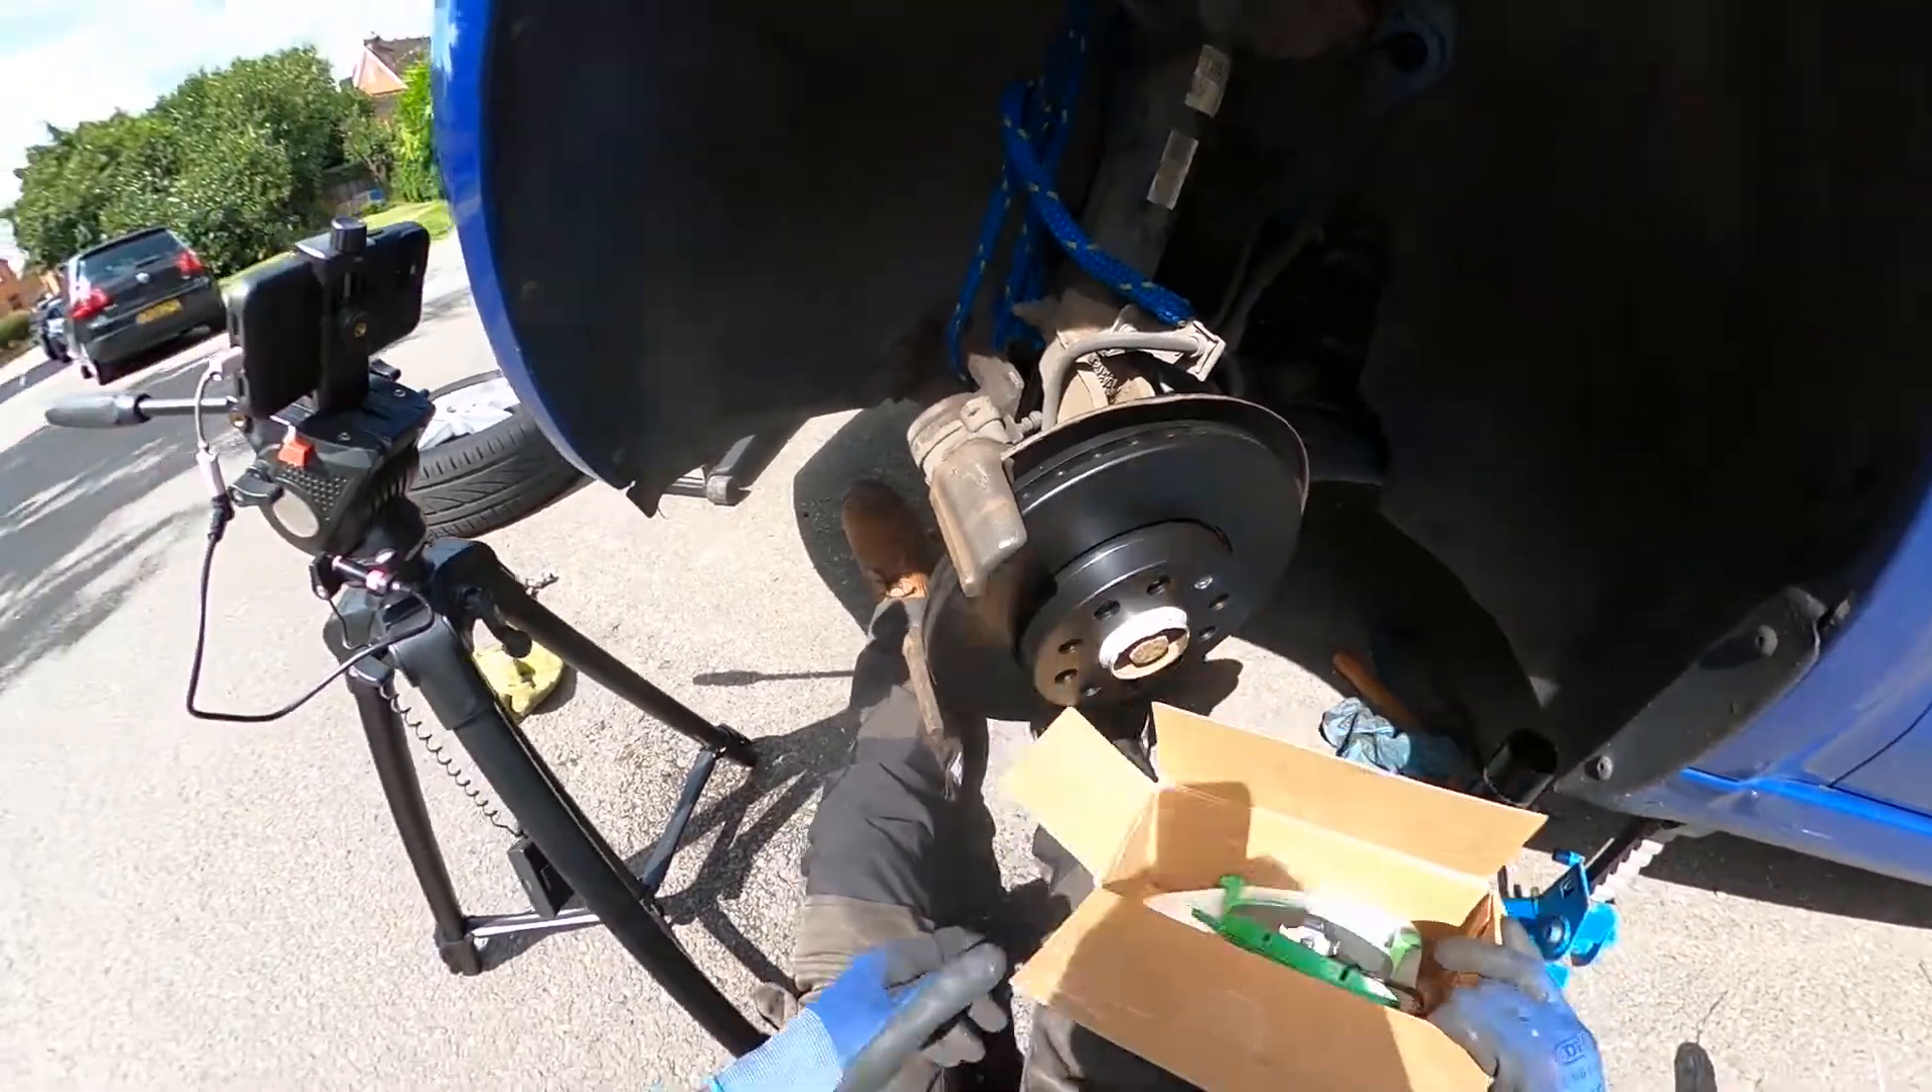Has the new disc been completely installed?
Yes.